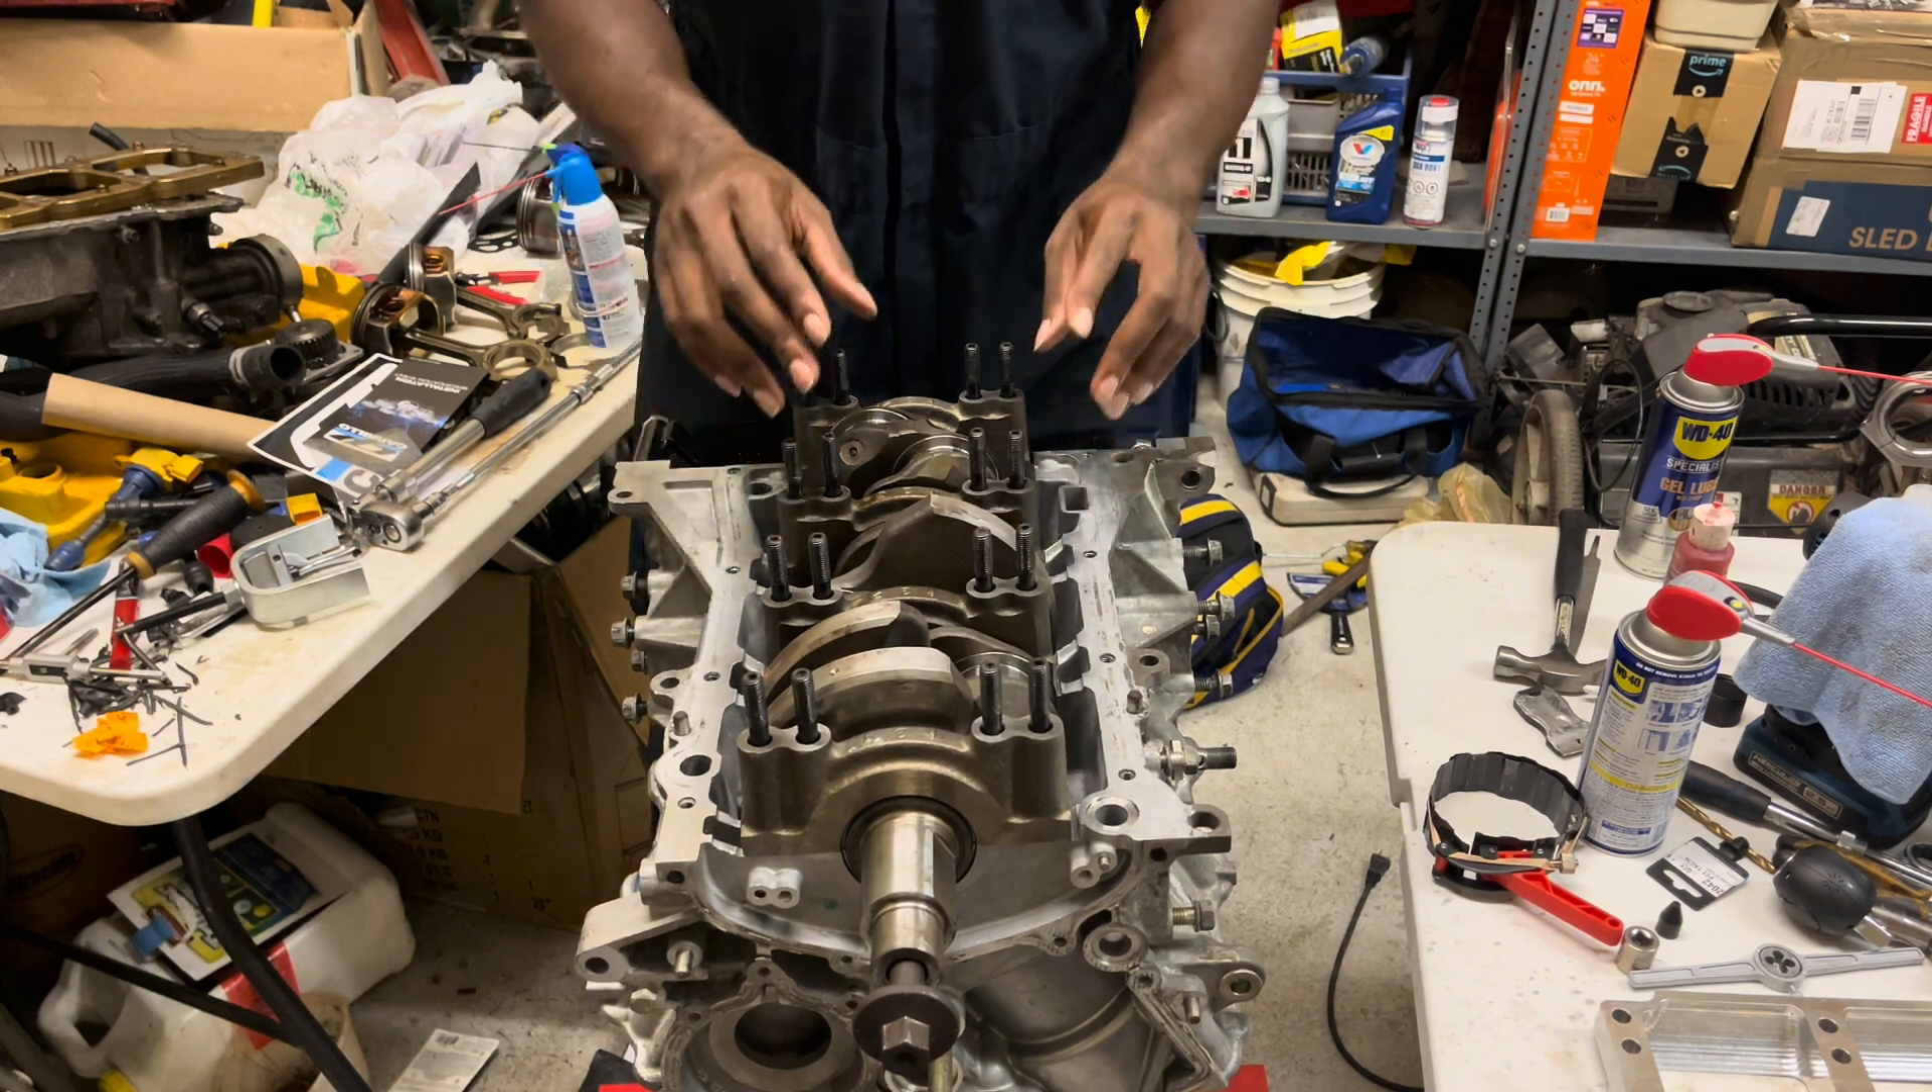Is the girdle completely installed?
No.